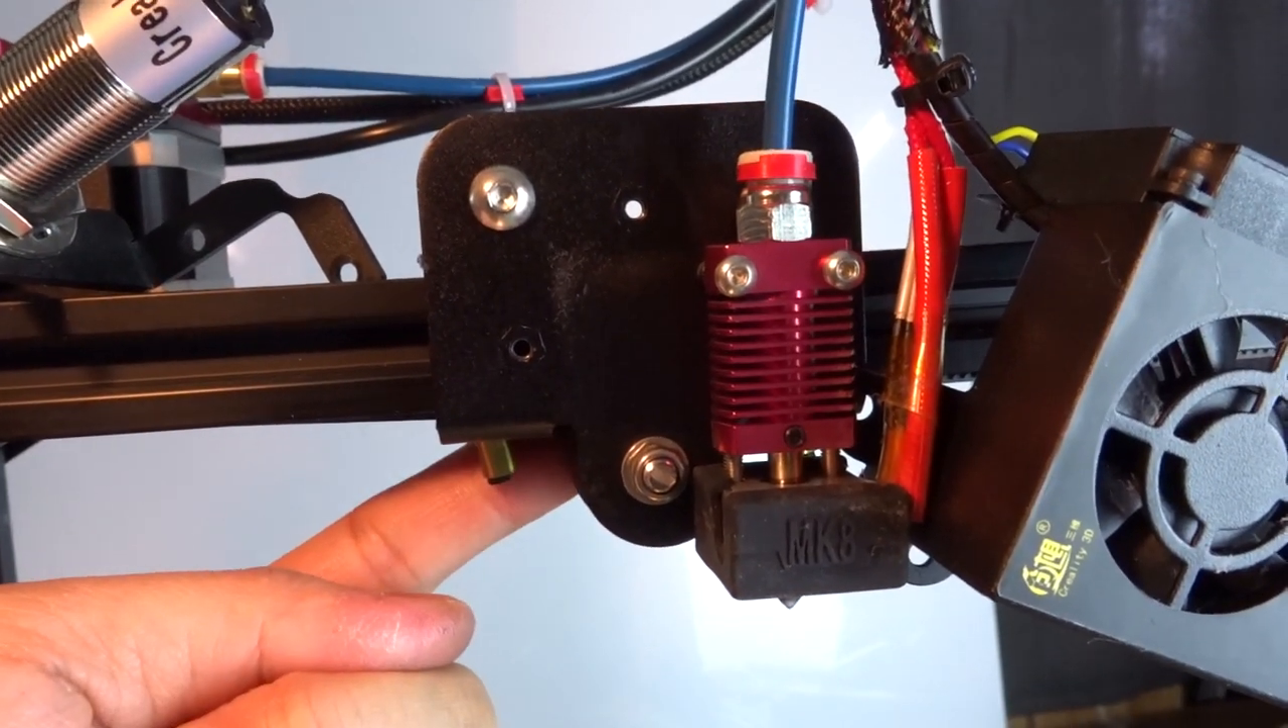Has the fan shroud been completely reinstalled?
No.